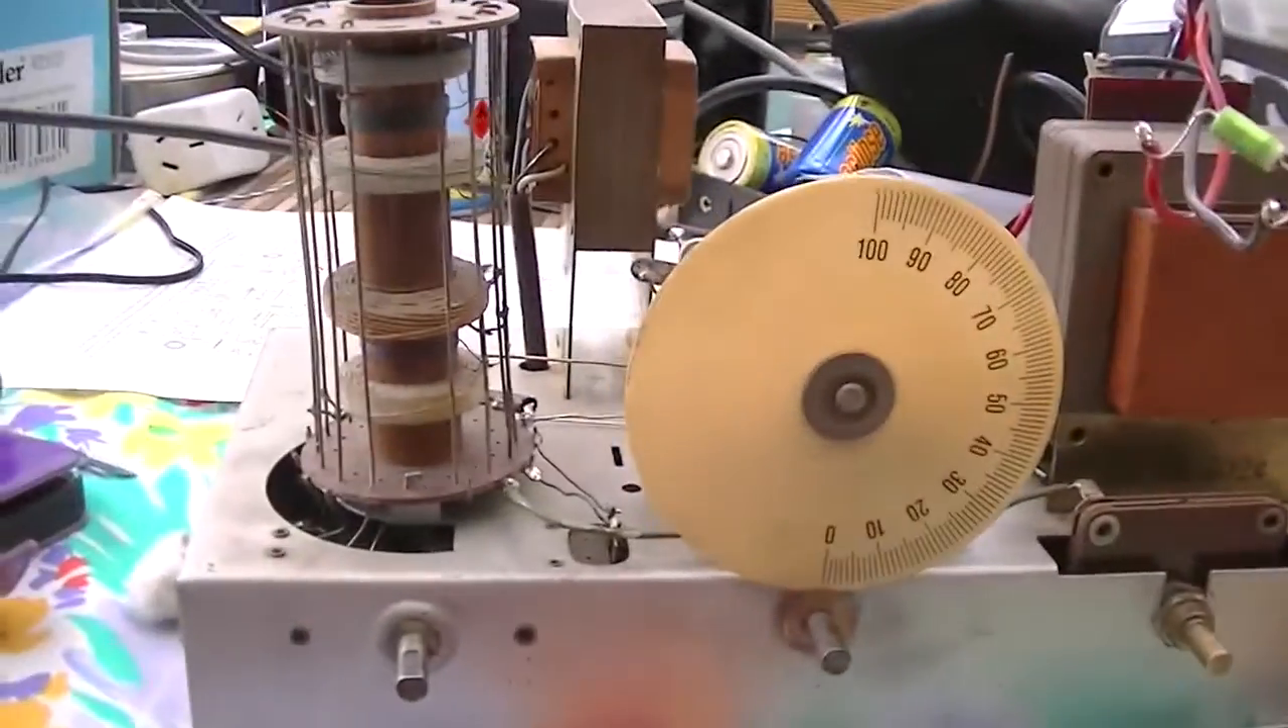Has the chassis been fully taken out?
Yes.